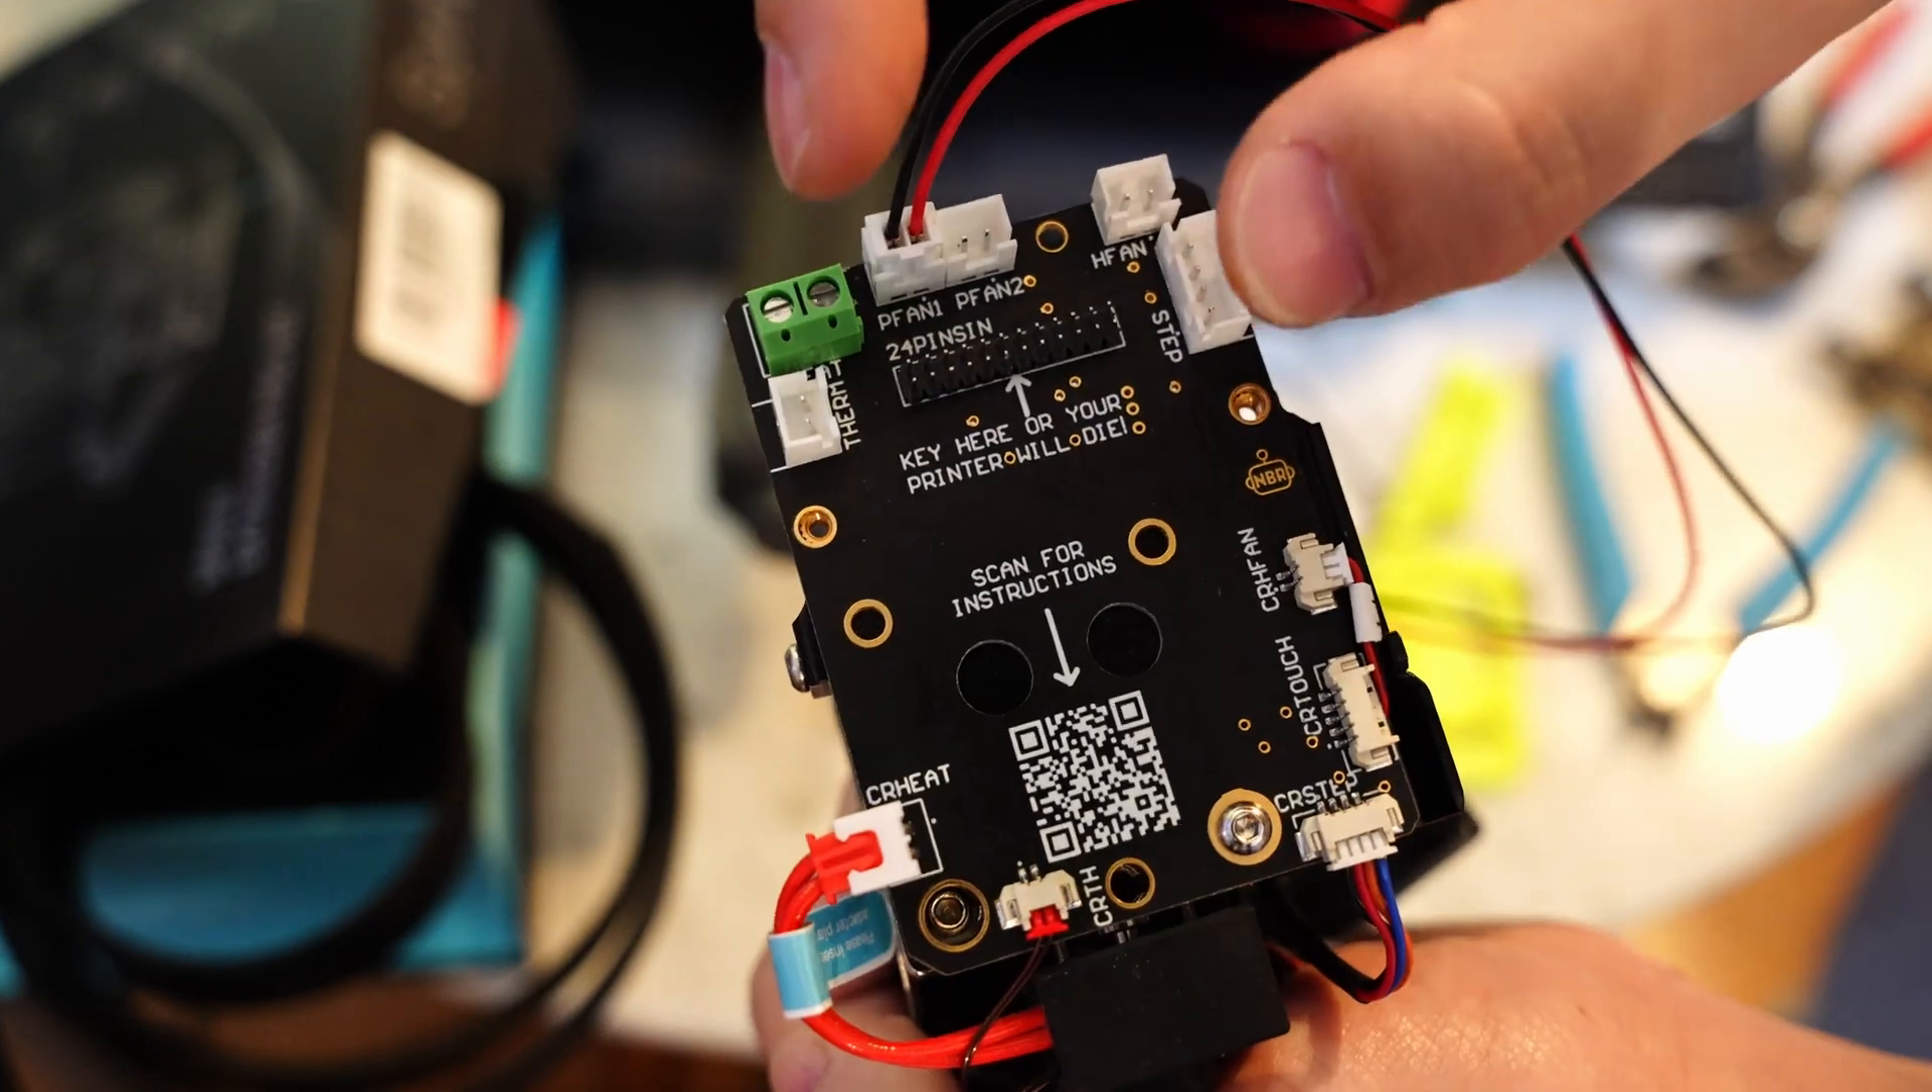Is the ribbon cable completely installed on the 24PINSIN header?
No.